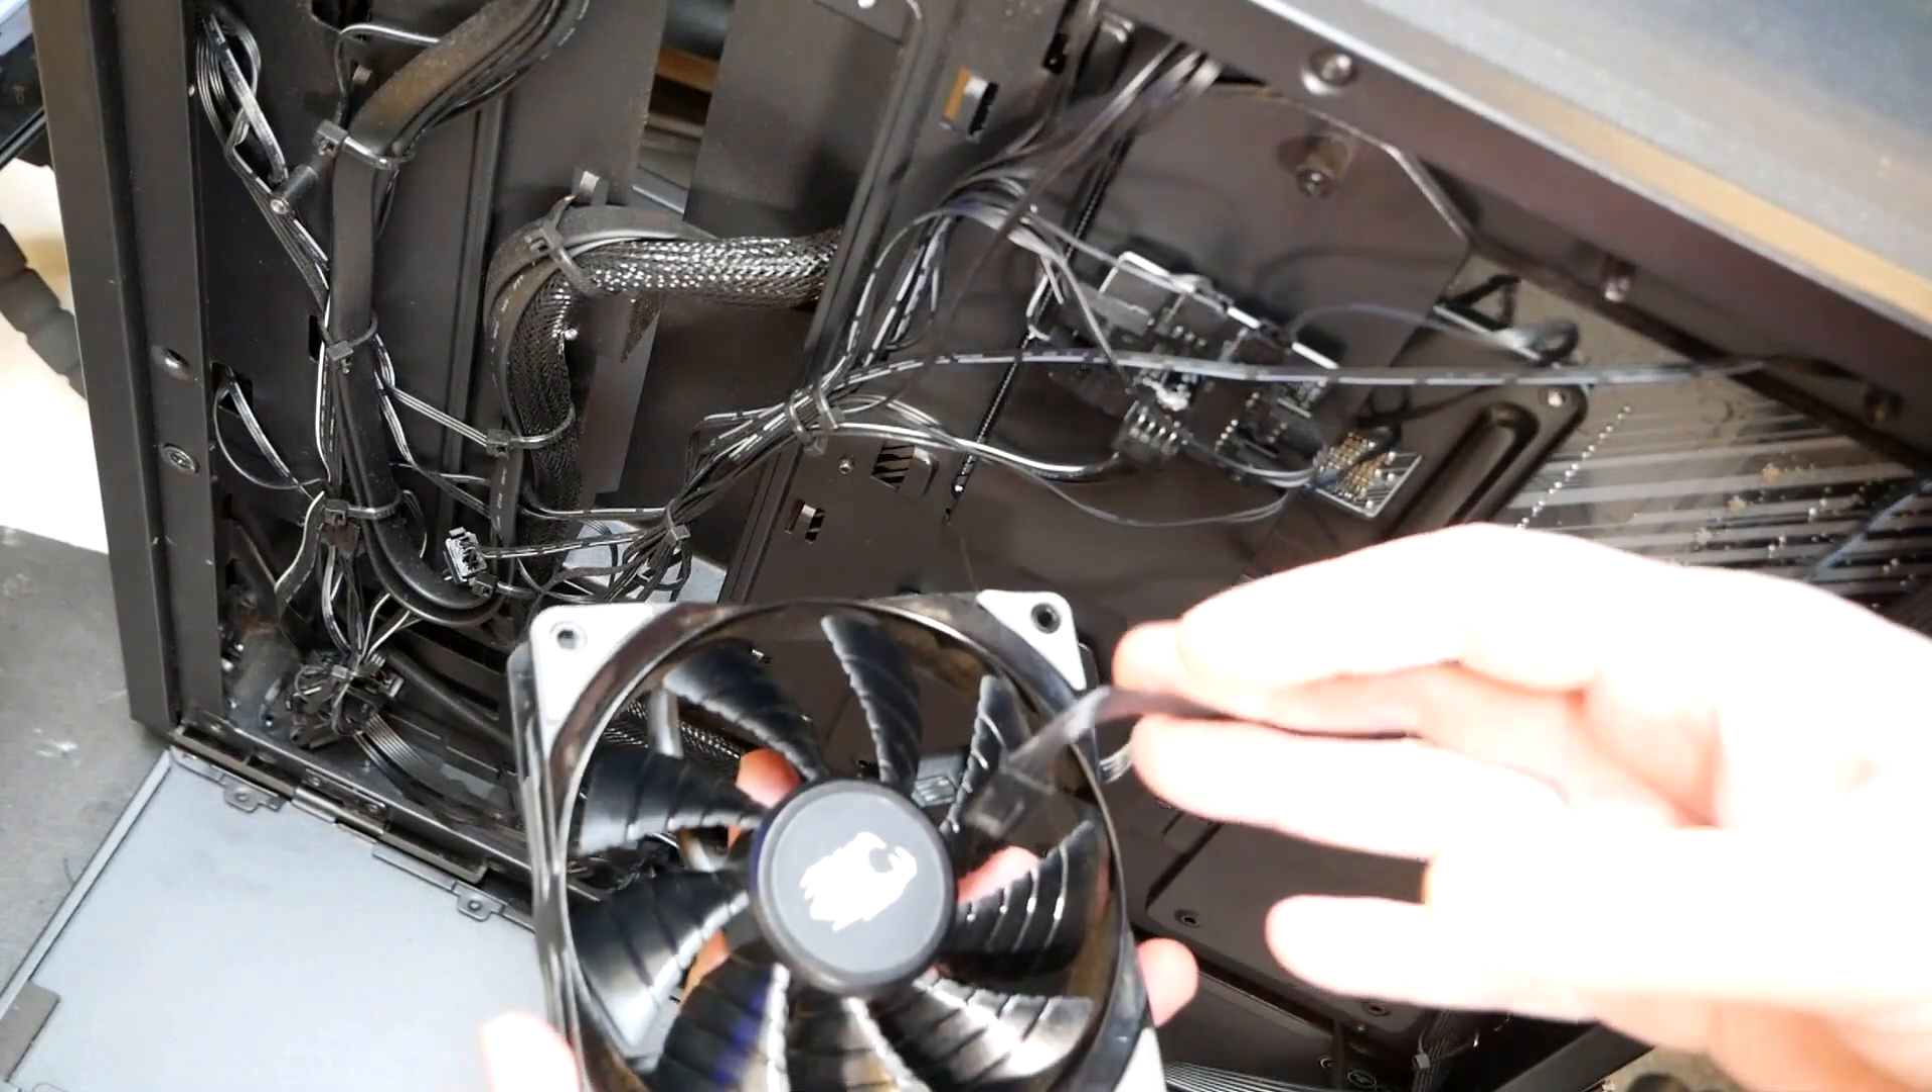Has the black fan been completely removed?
Yes.